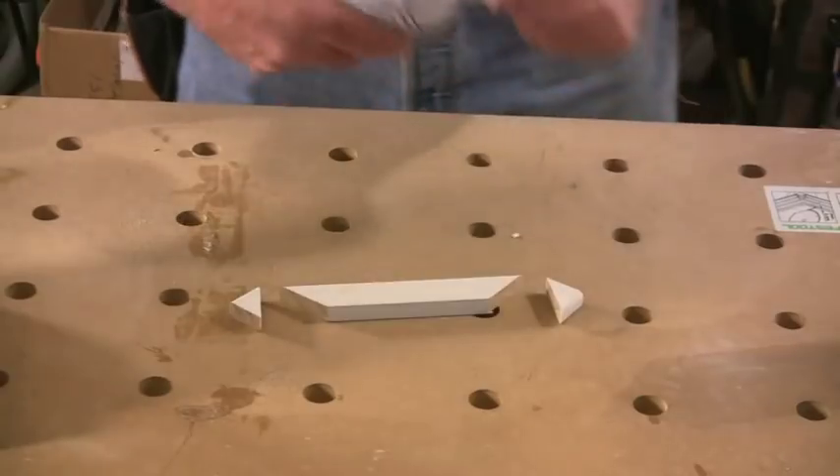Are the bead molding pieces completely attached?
No.